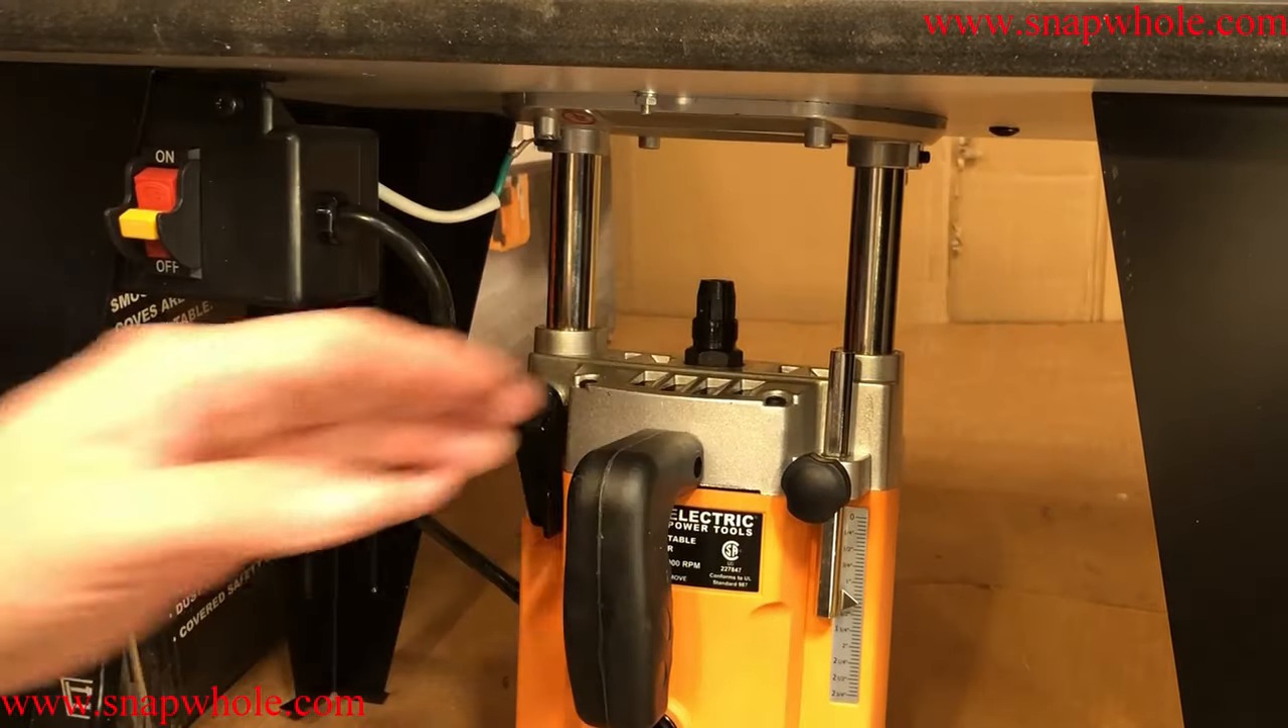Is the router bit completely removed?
Yes.